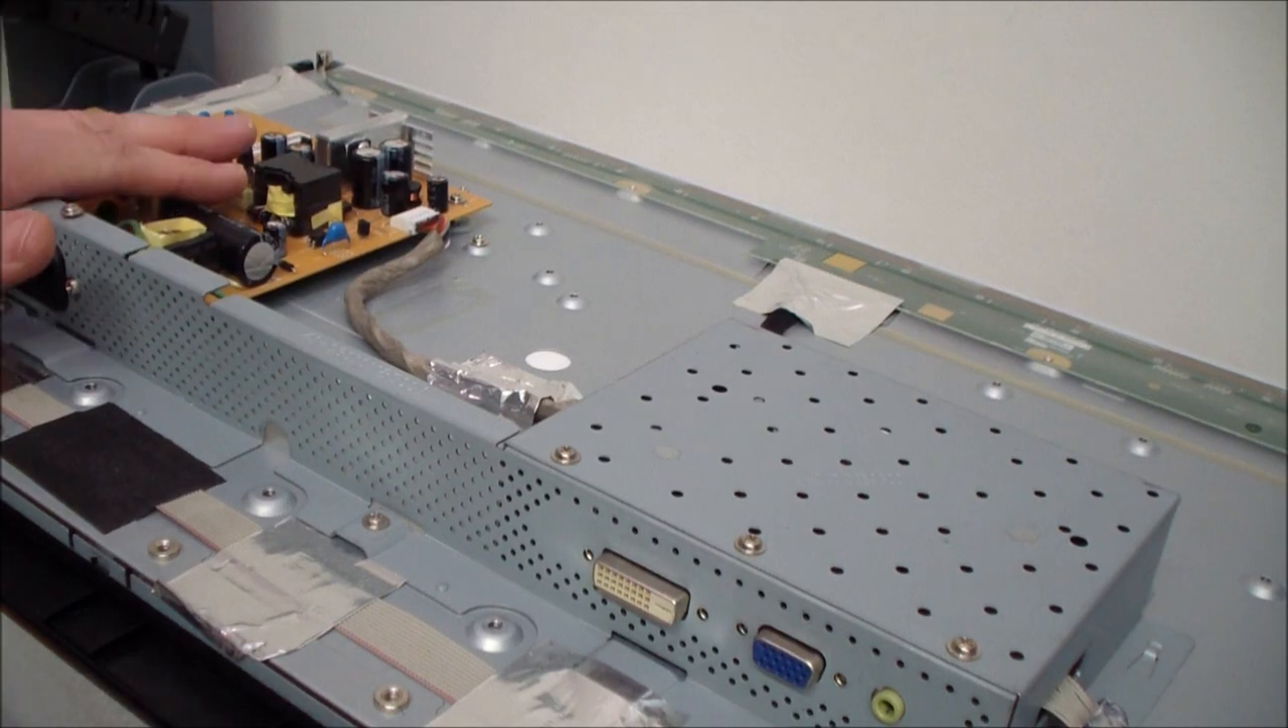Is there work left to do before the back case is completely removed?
No.